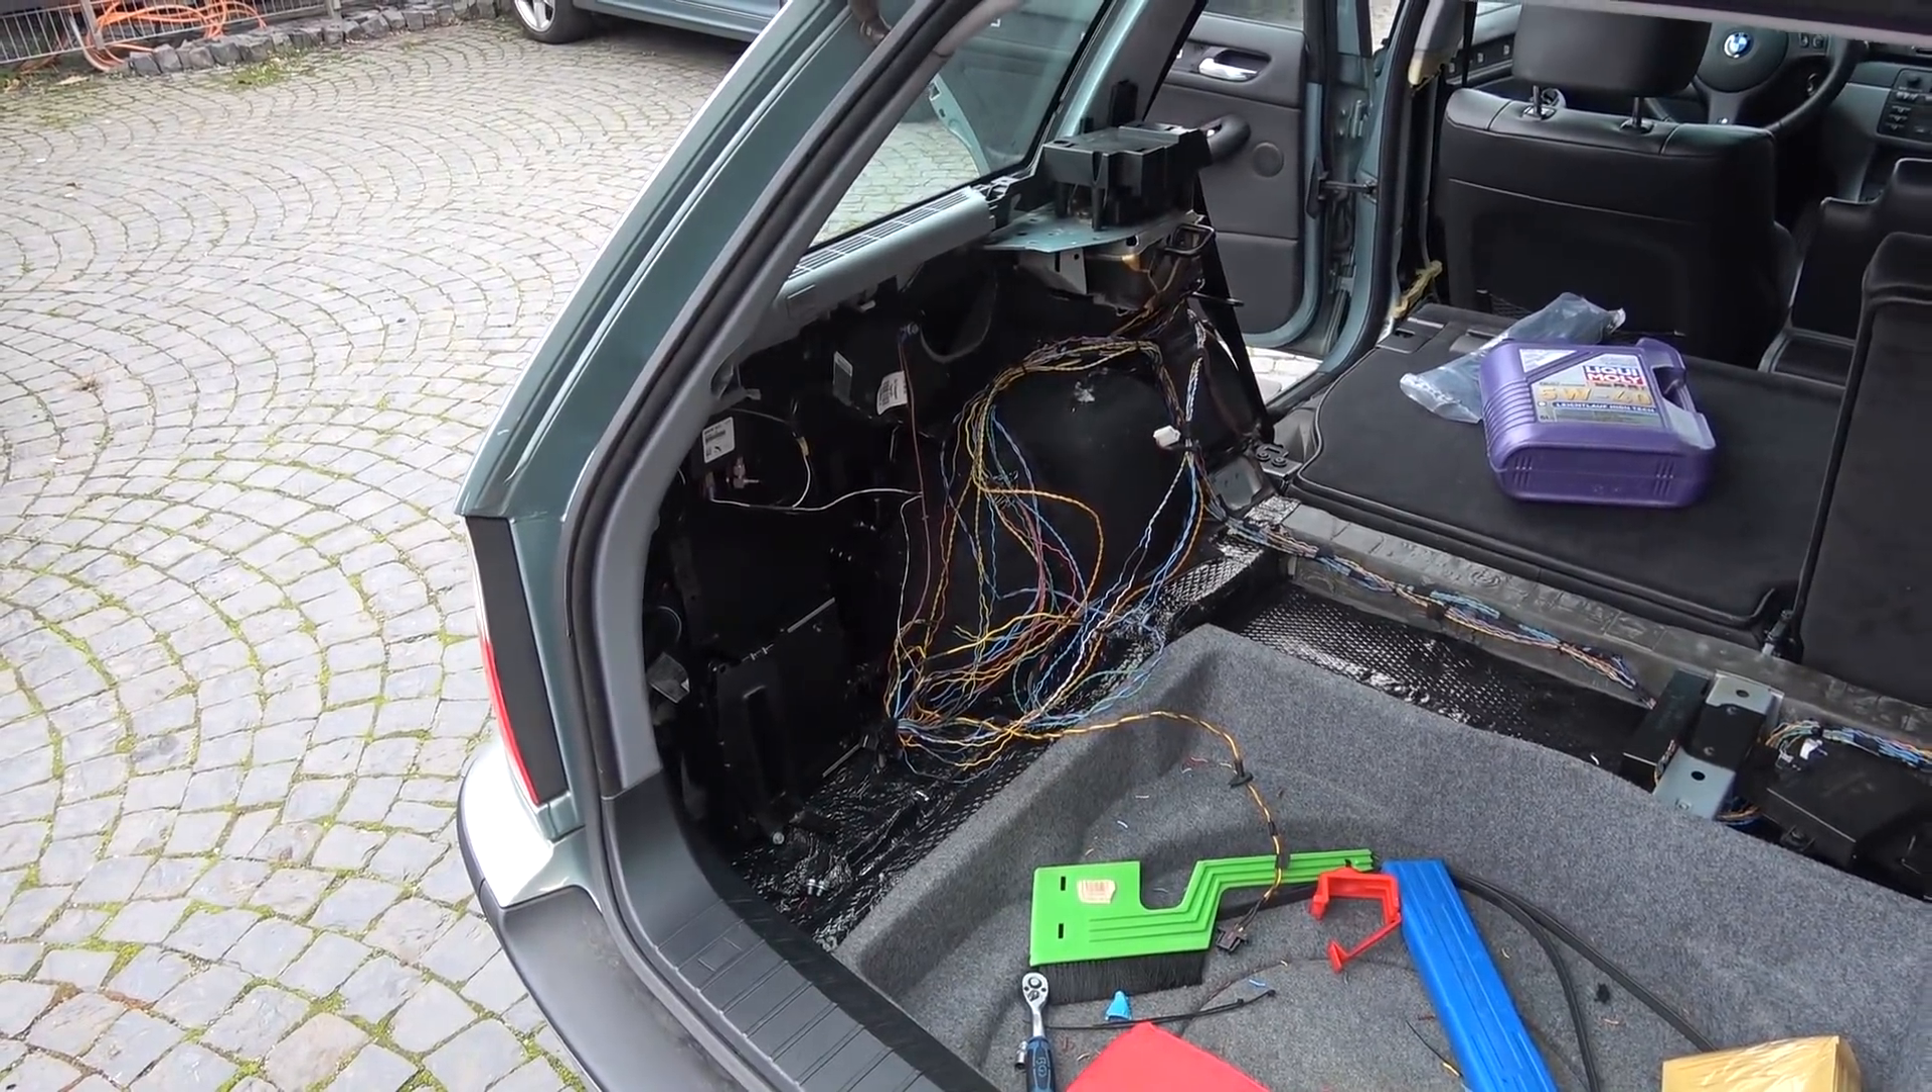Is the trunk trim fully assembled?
No.